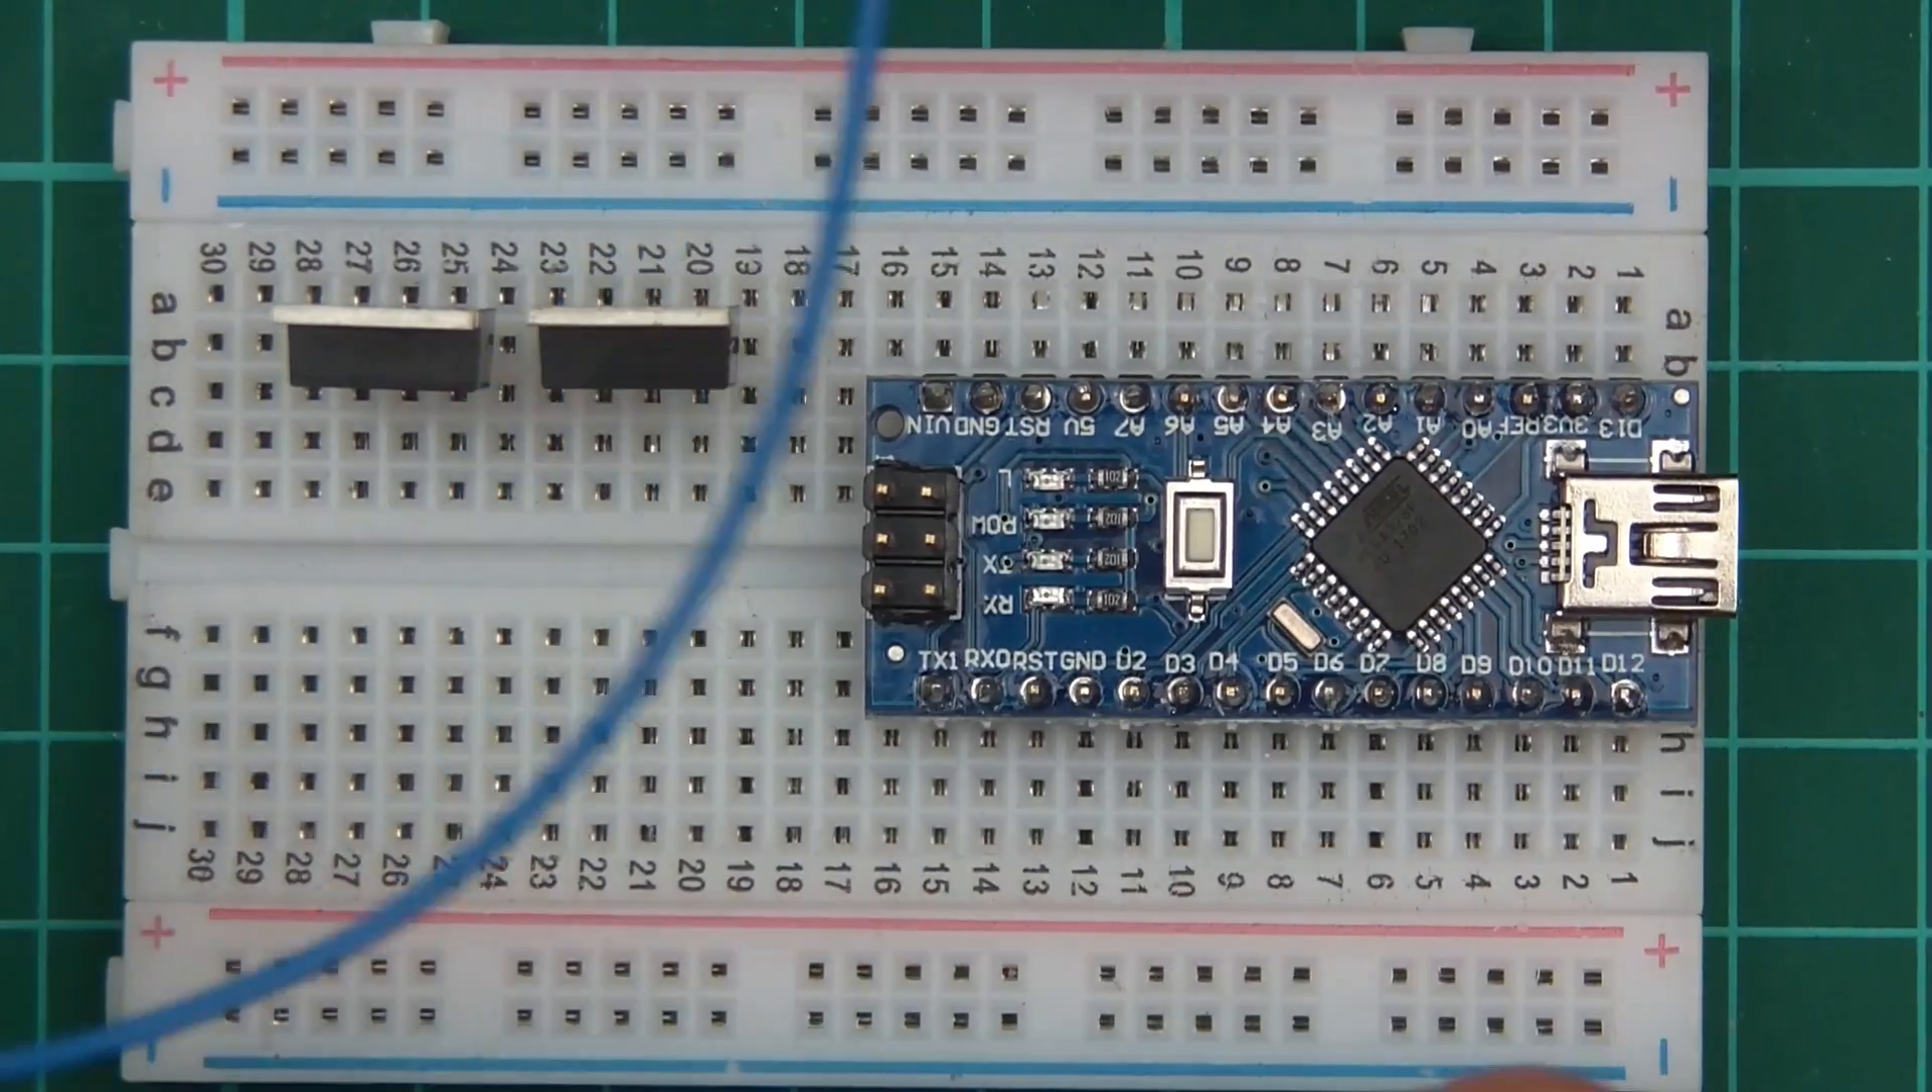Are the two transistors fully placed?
Yes.